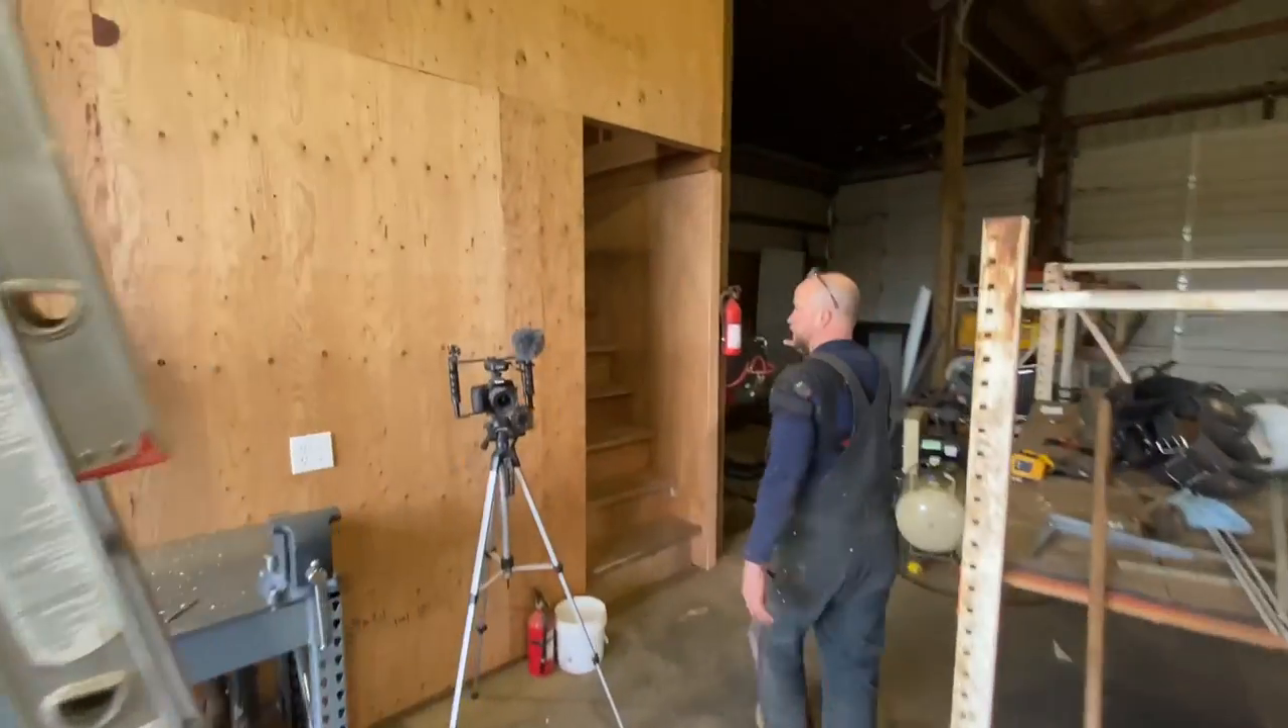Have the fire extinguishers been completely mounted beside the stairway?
No.